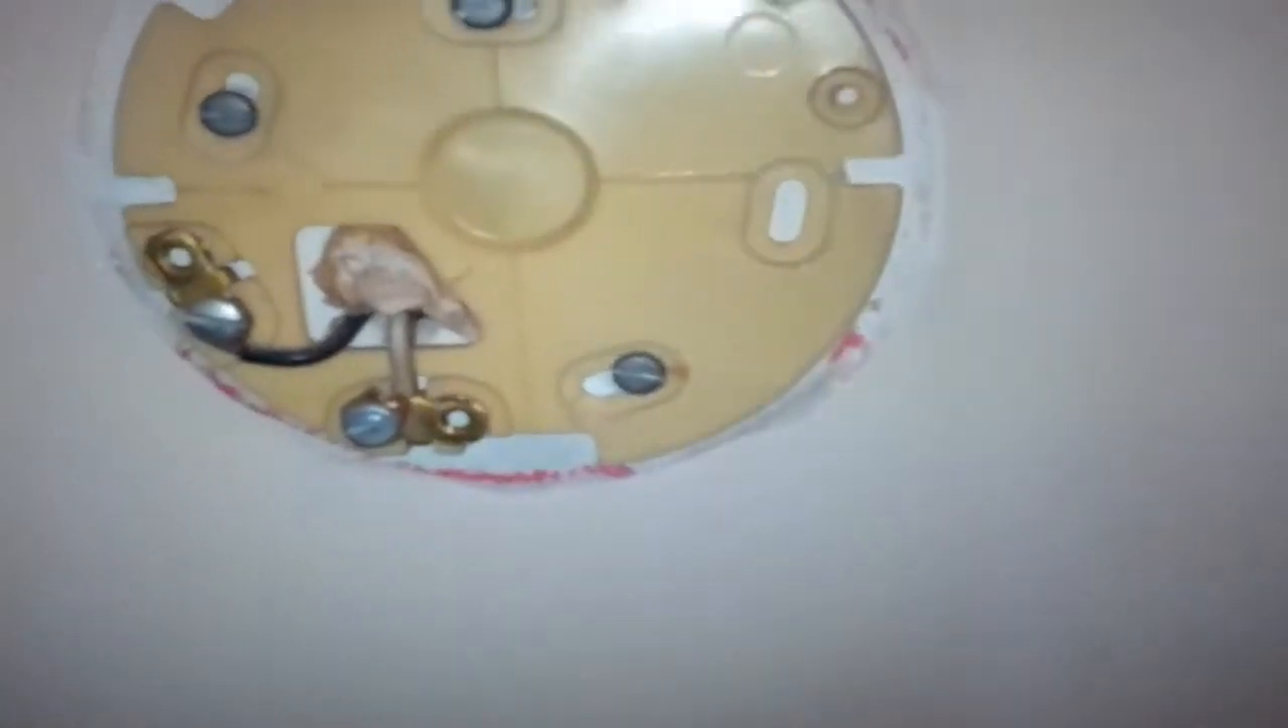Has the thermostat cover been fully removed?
Yes.